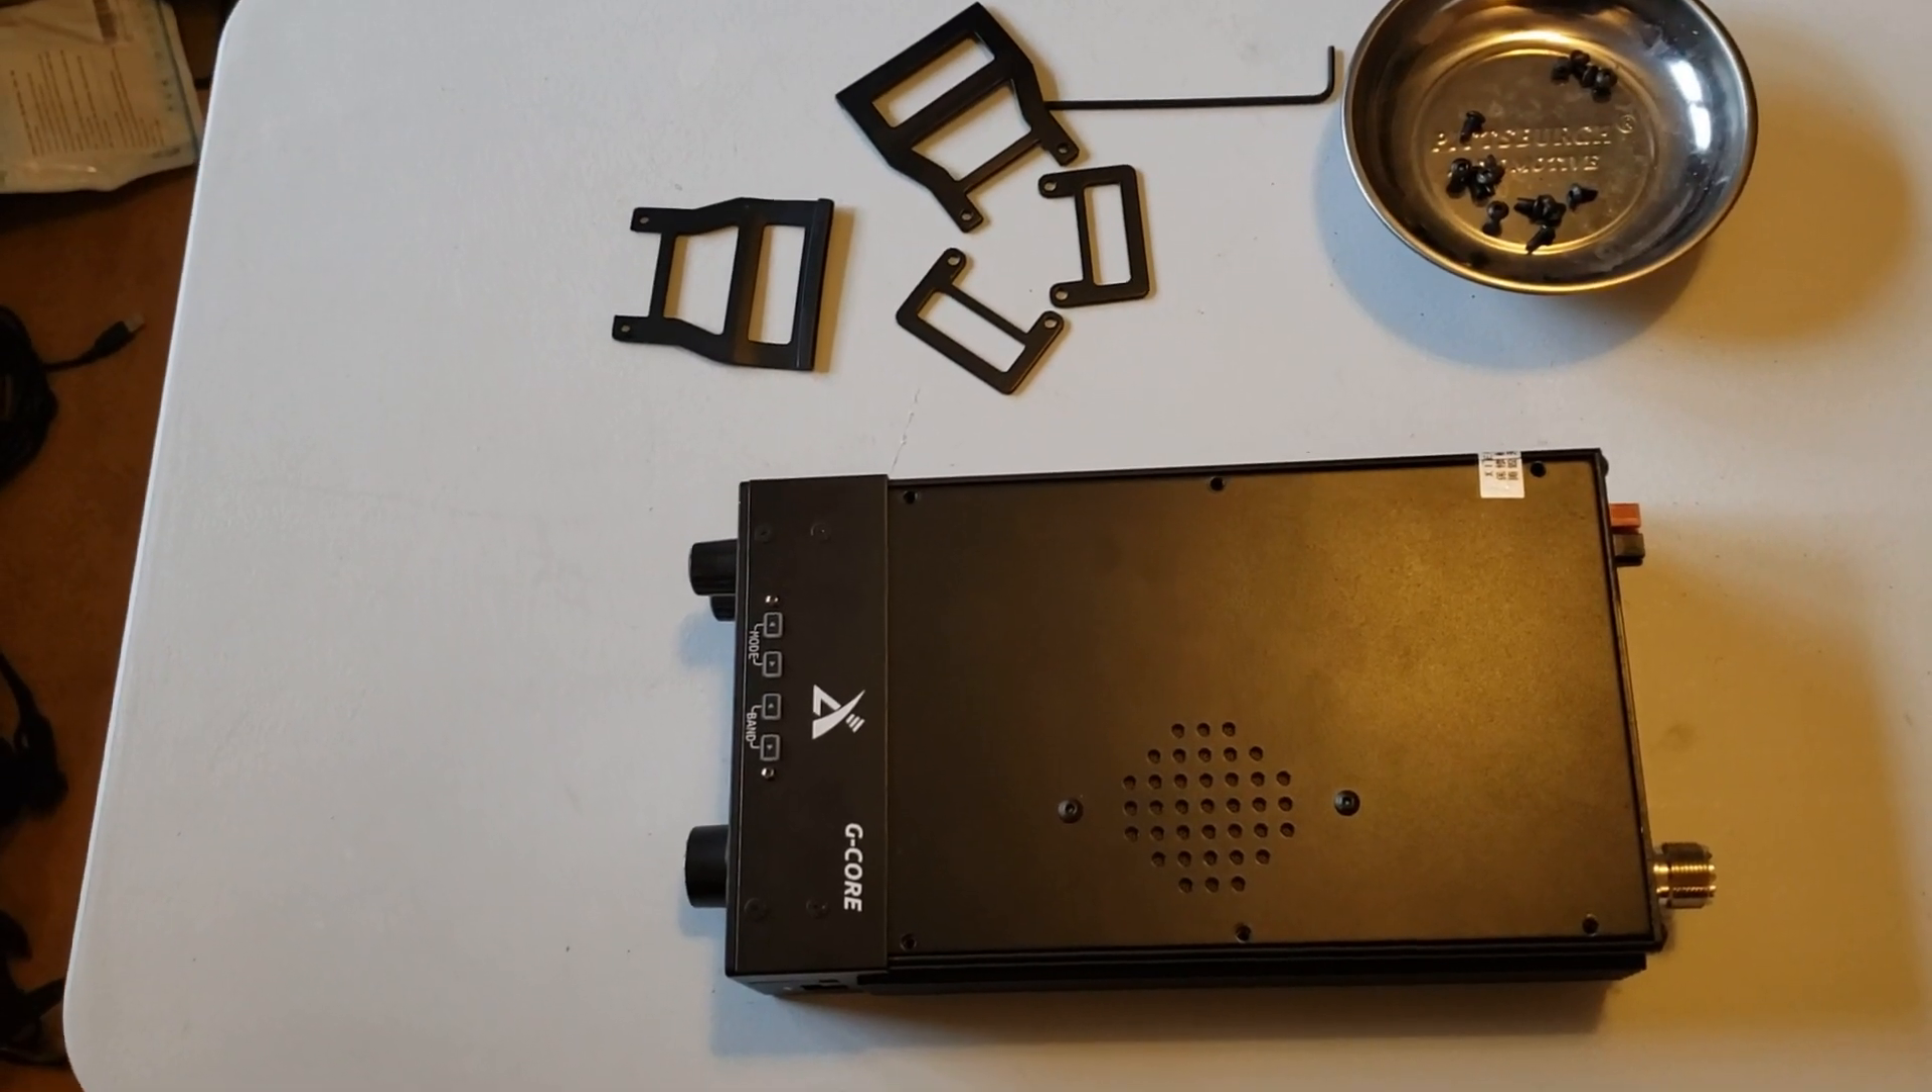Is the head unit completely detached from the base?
No.